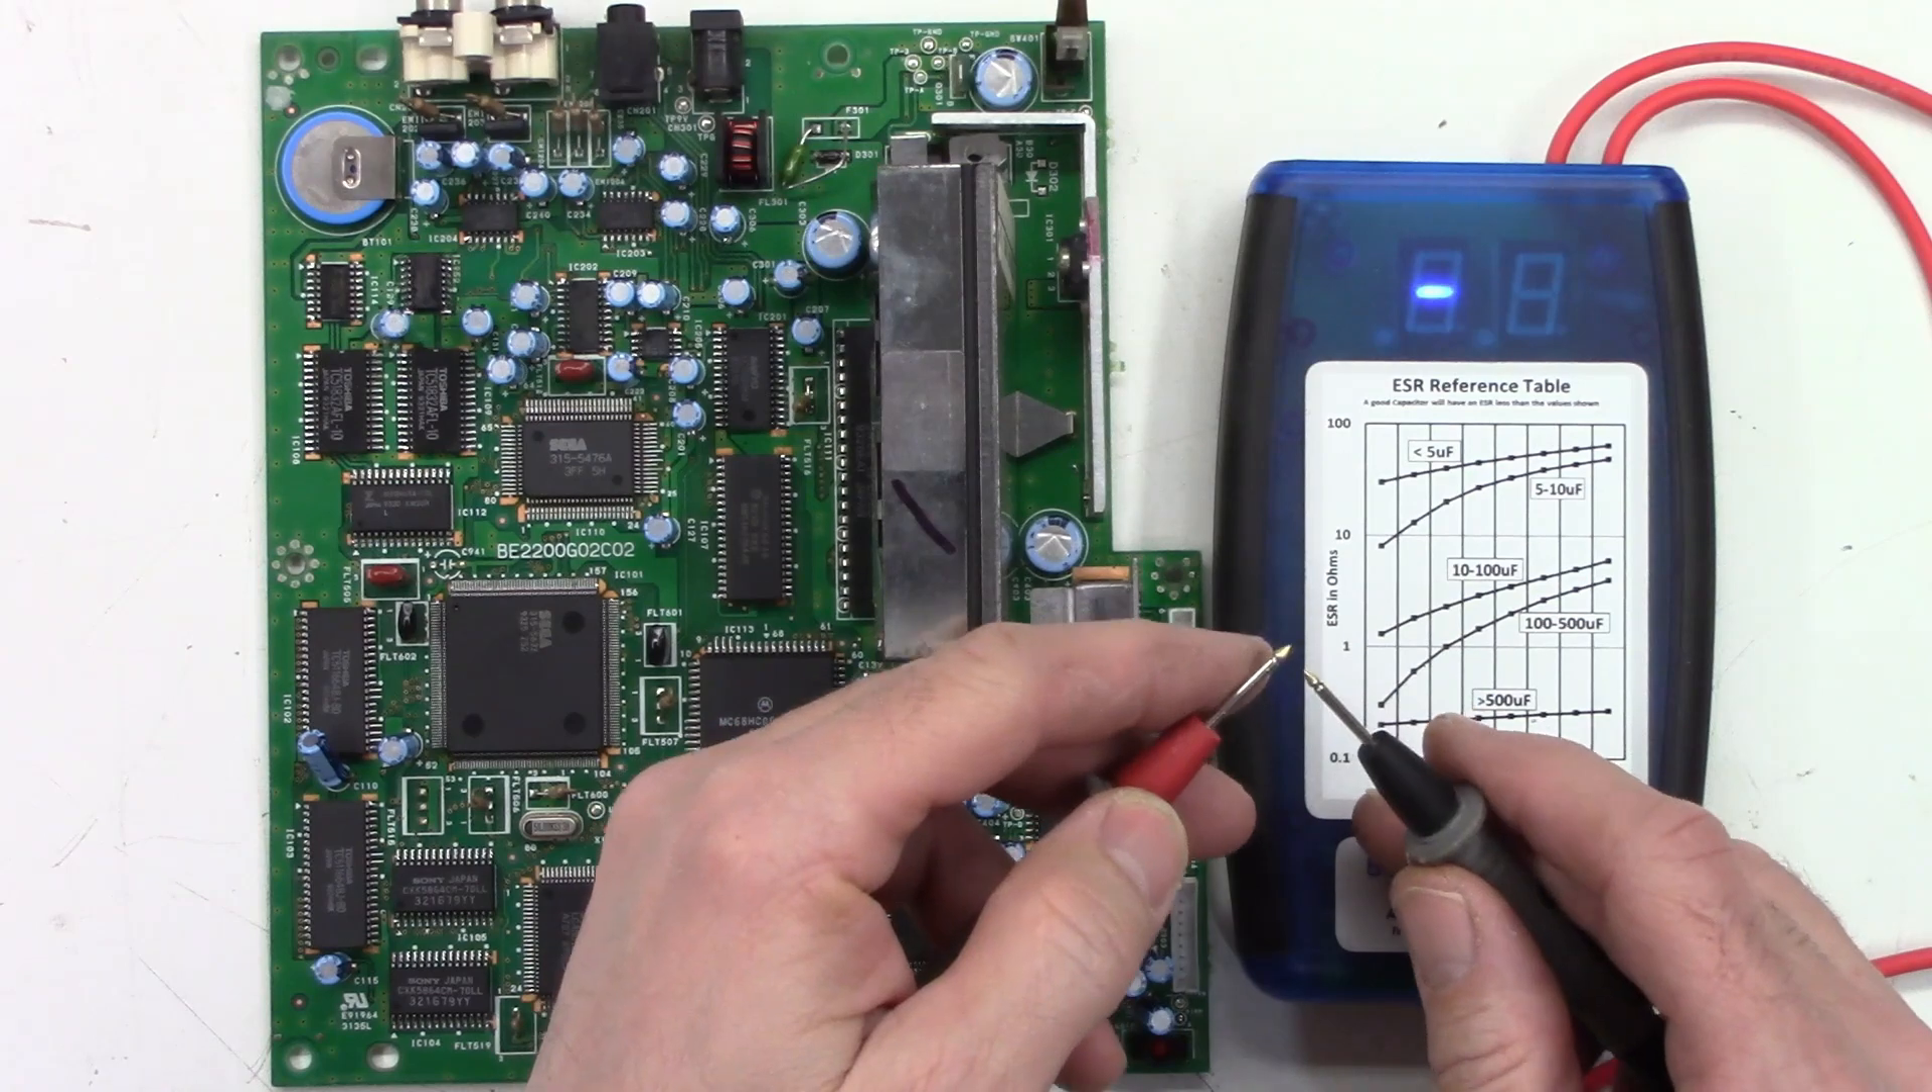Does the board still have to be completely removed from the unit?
No.